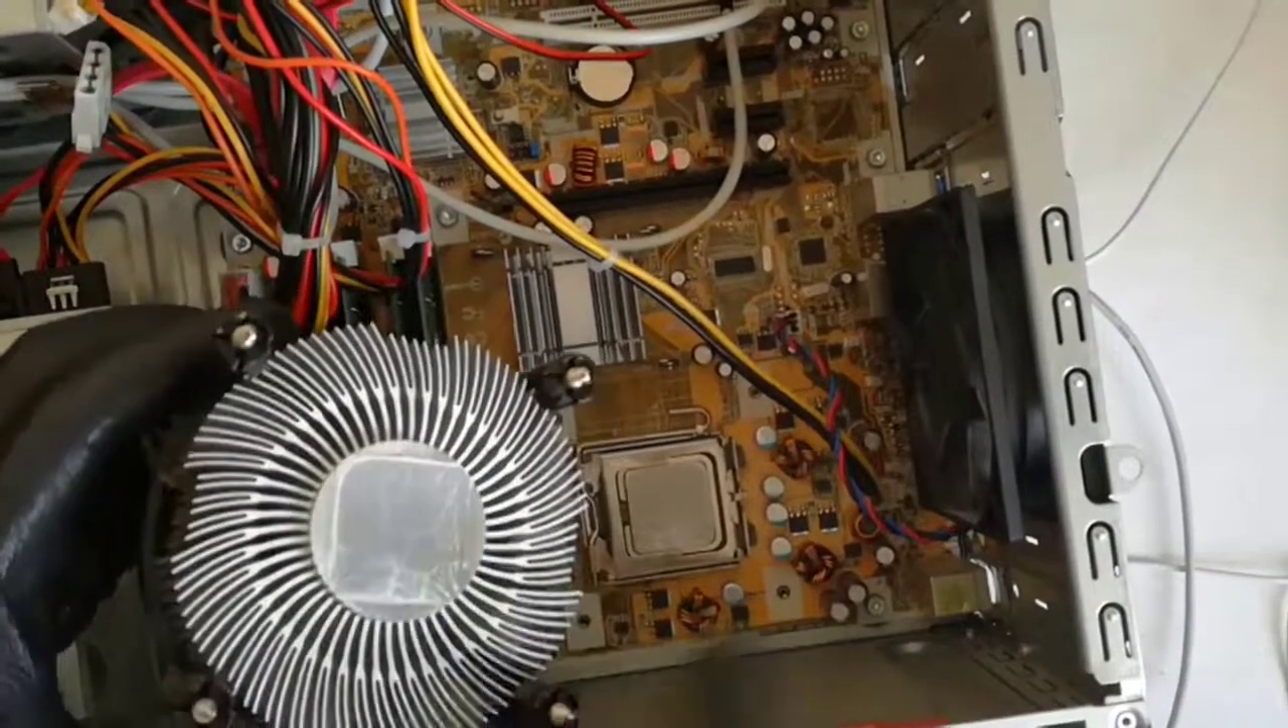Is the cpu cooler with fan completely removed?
Yes.